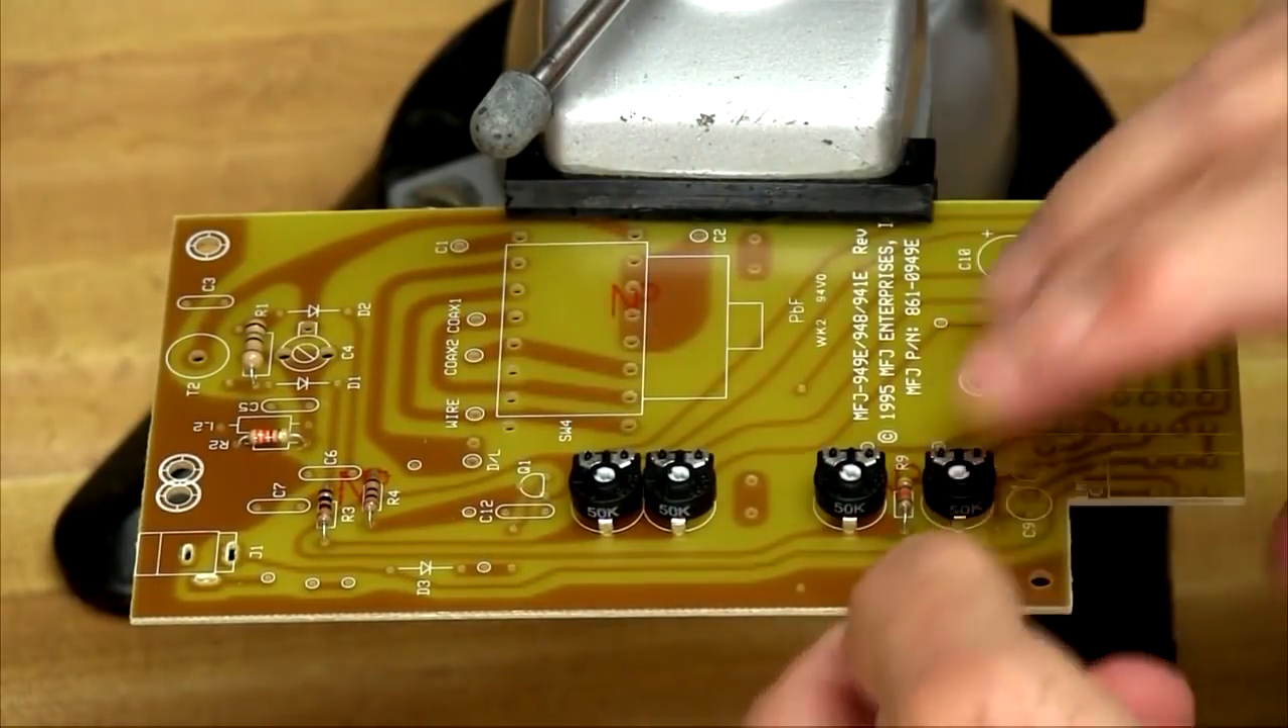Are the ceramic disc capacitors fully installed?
No.